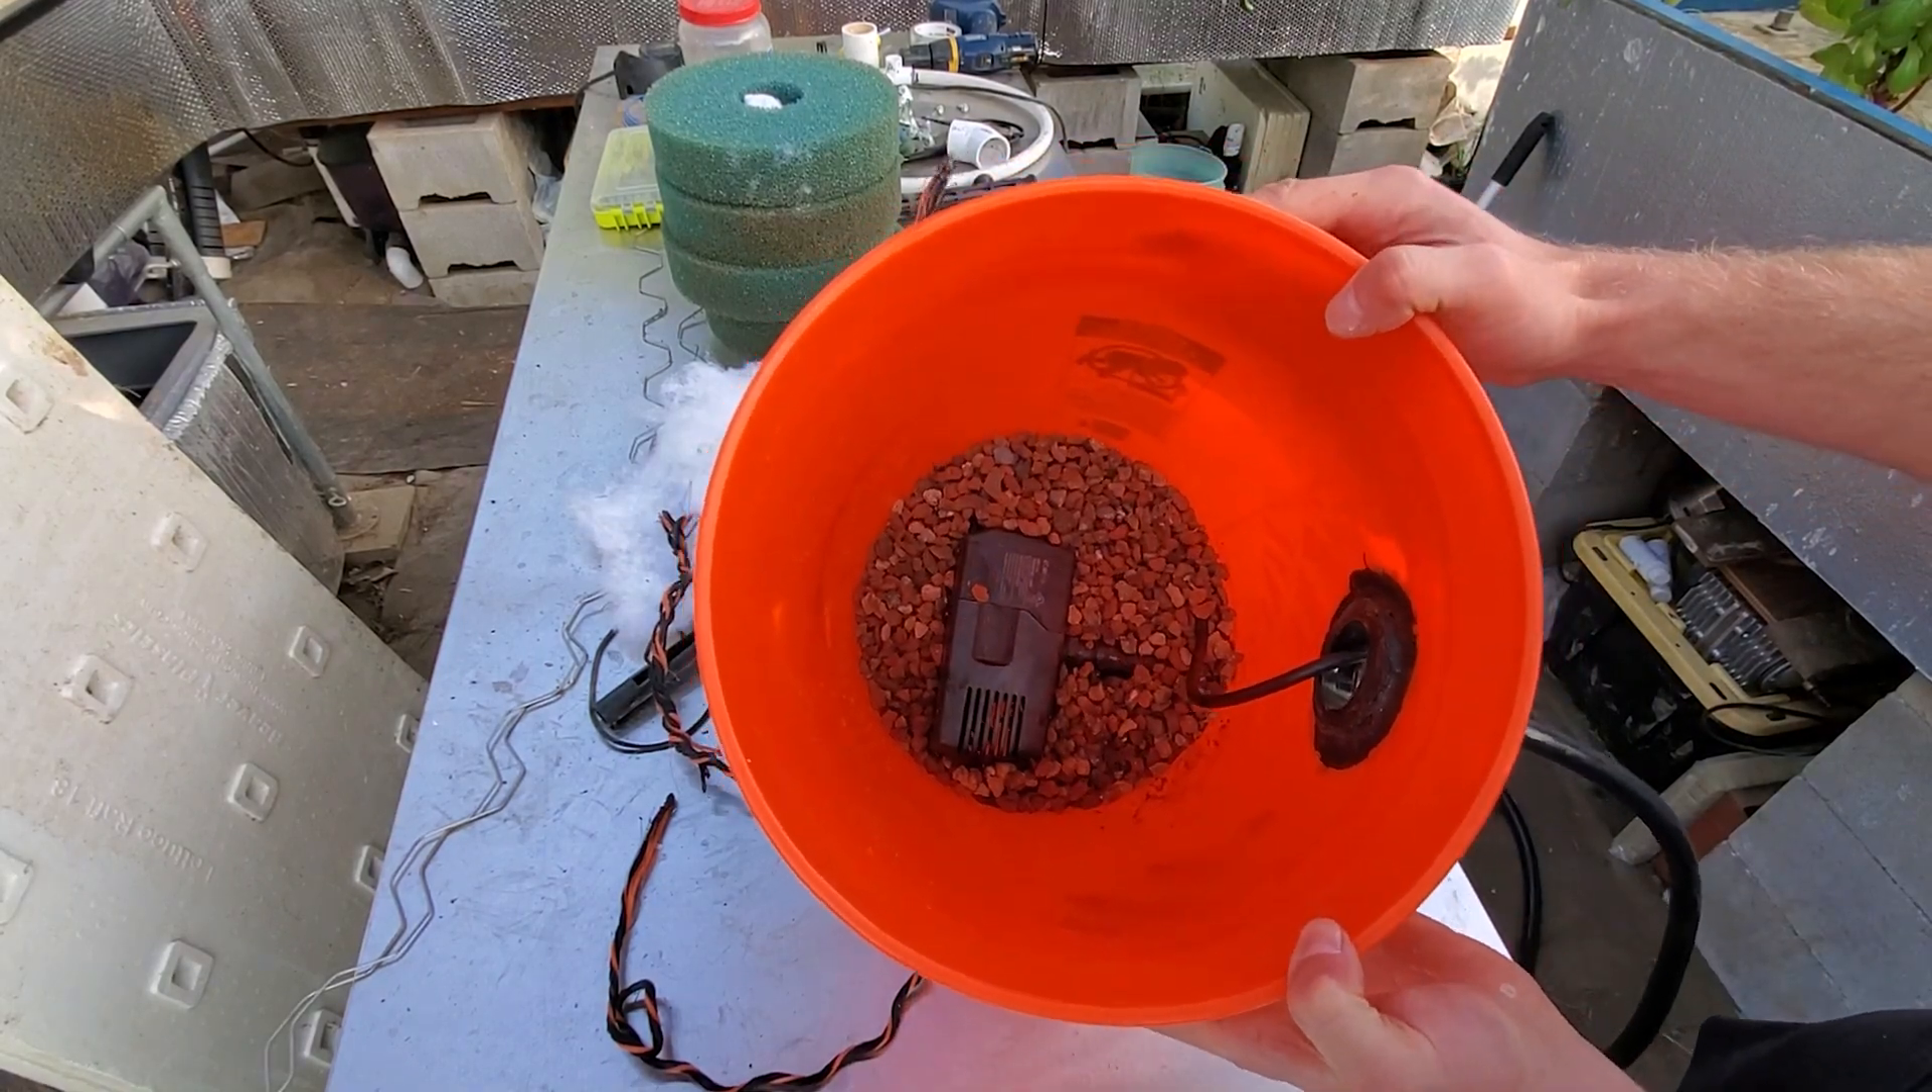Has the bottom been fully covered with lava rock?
Yes.